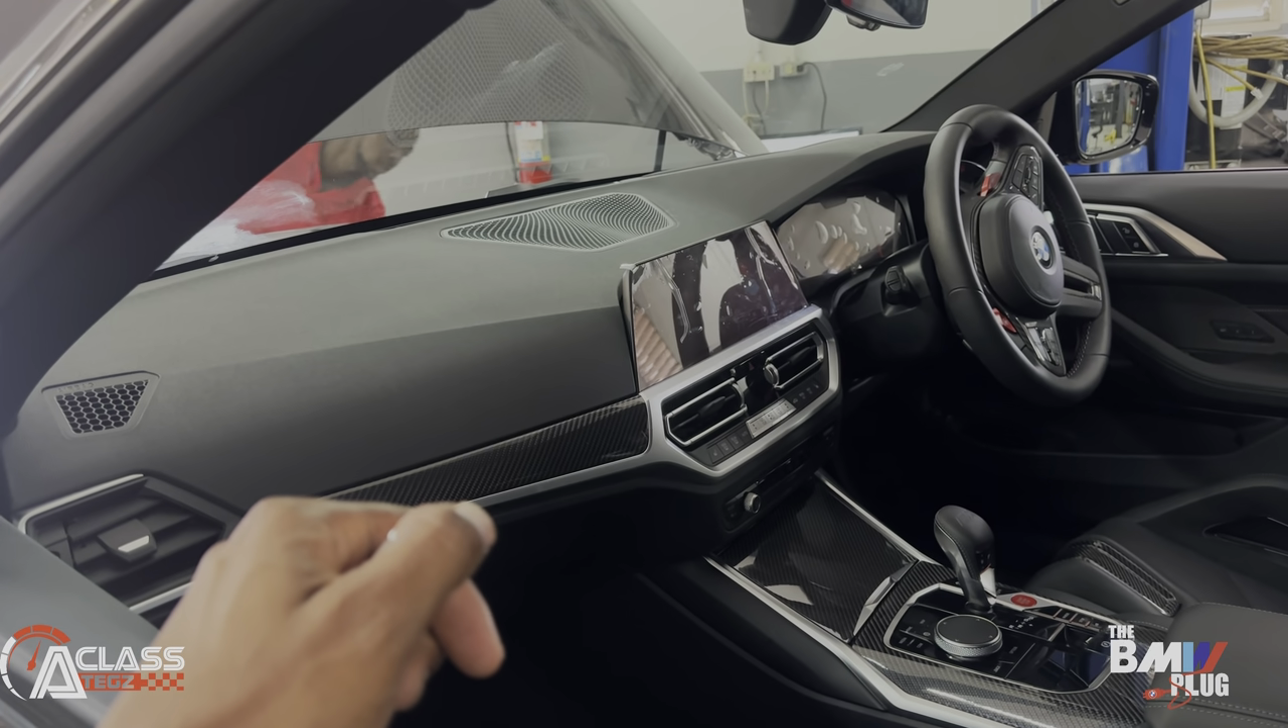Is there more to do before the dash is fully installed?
No.